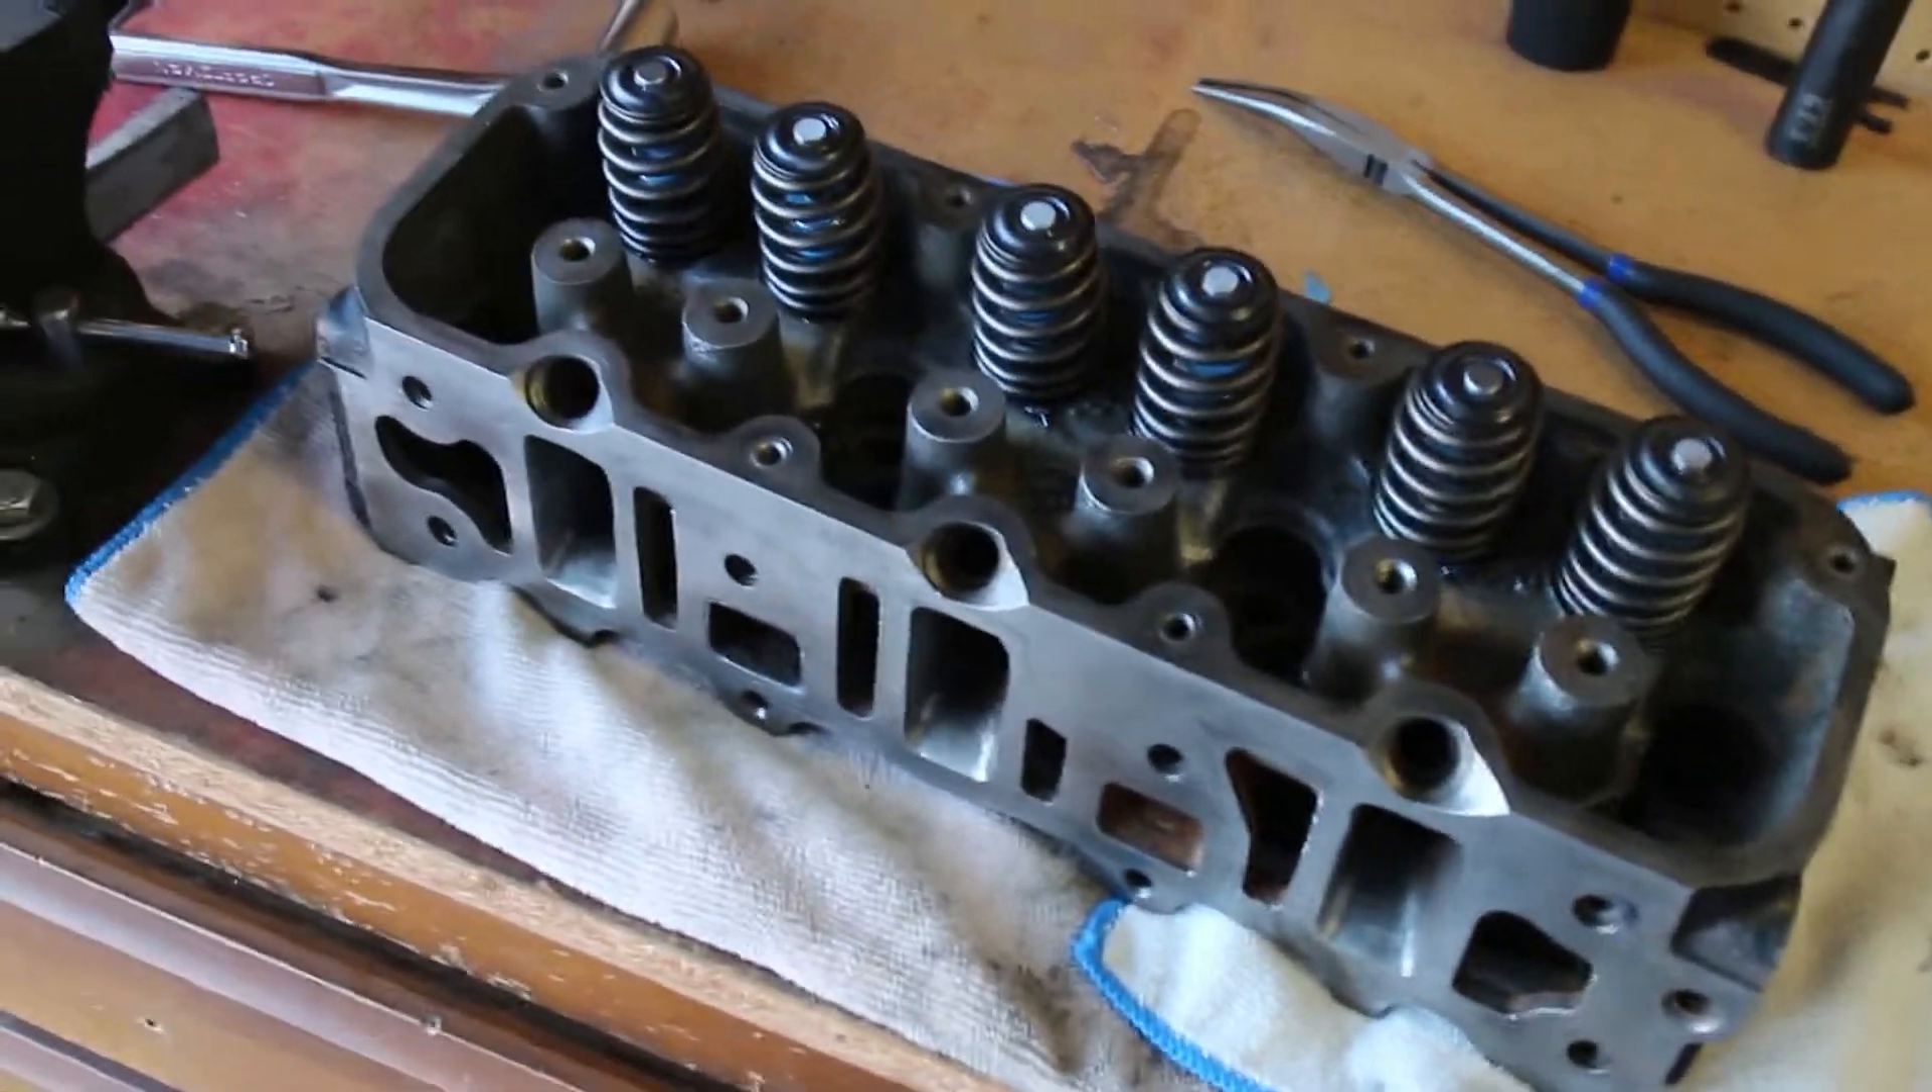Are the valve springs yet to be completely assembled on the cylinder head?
No.